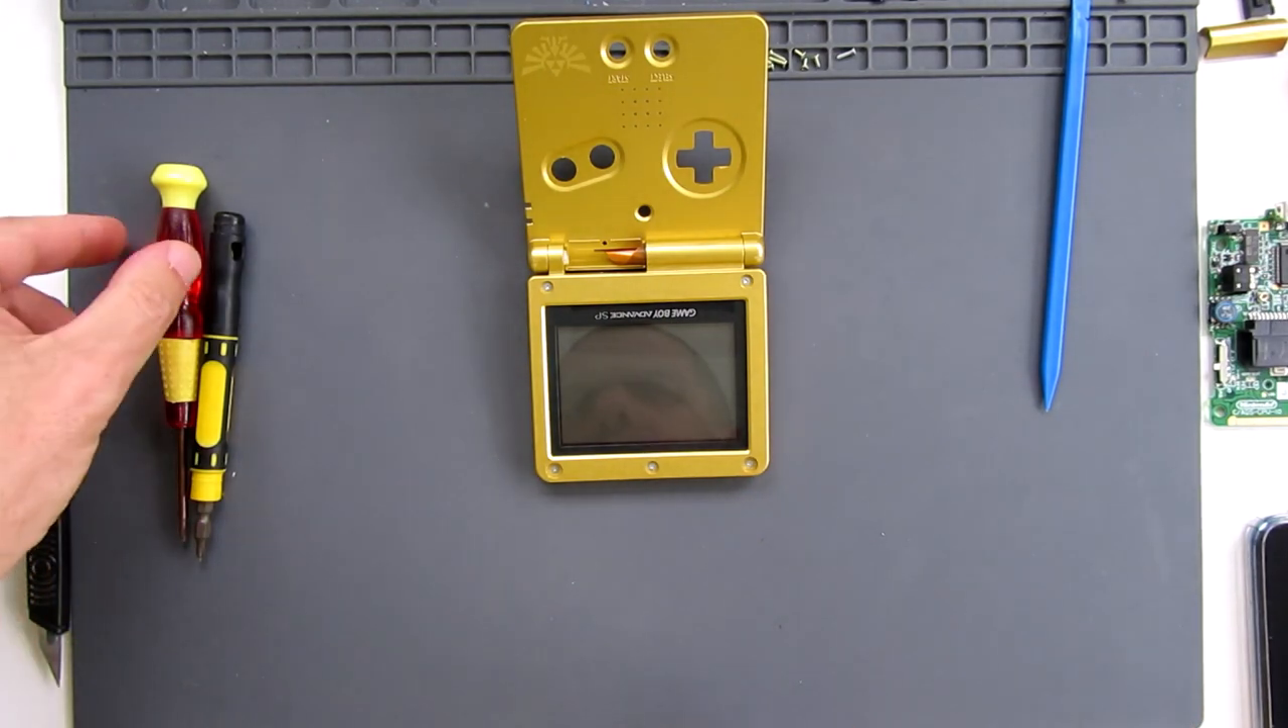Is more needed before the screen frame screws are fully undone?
Yes.